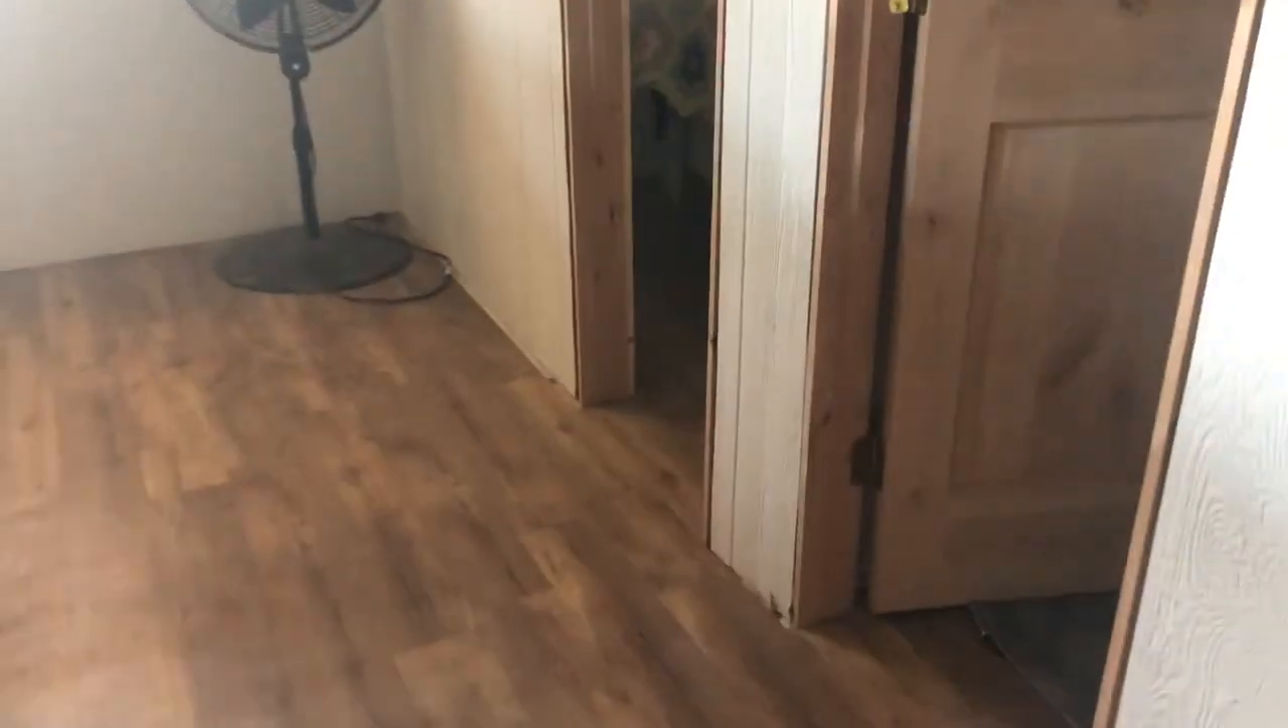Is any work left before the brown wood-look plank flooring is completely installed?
No.